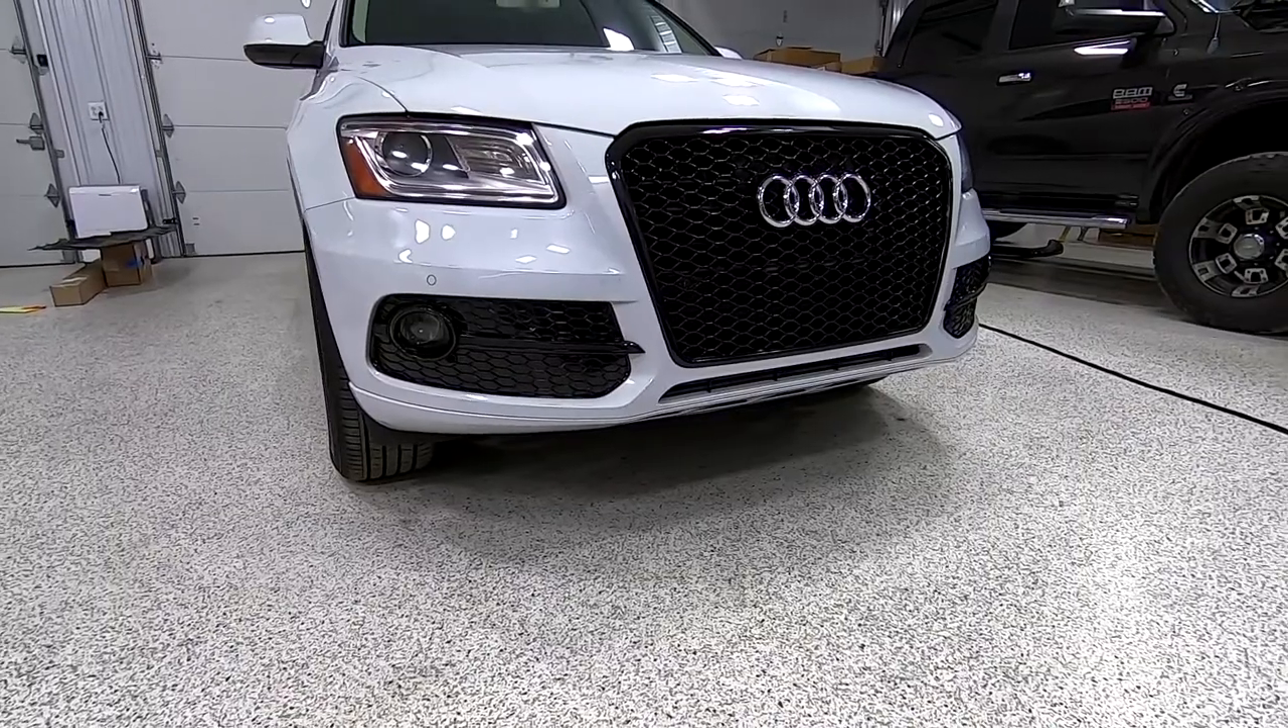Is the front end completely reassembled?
Yes.